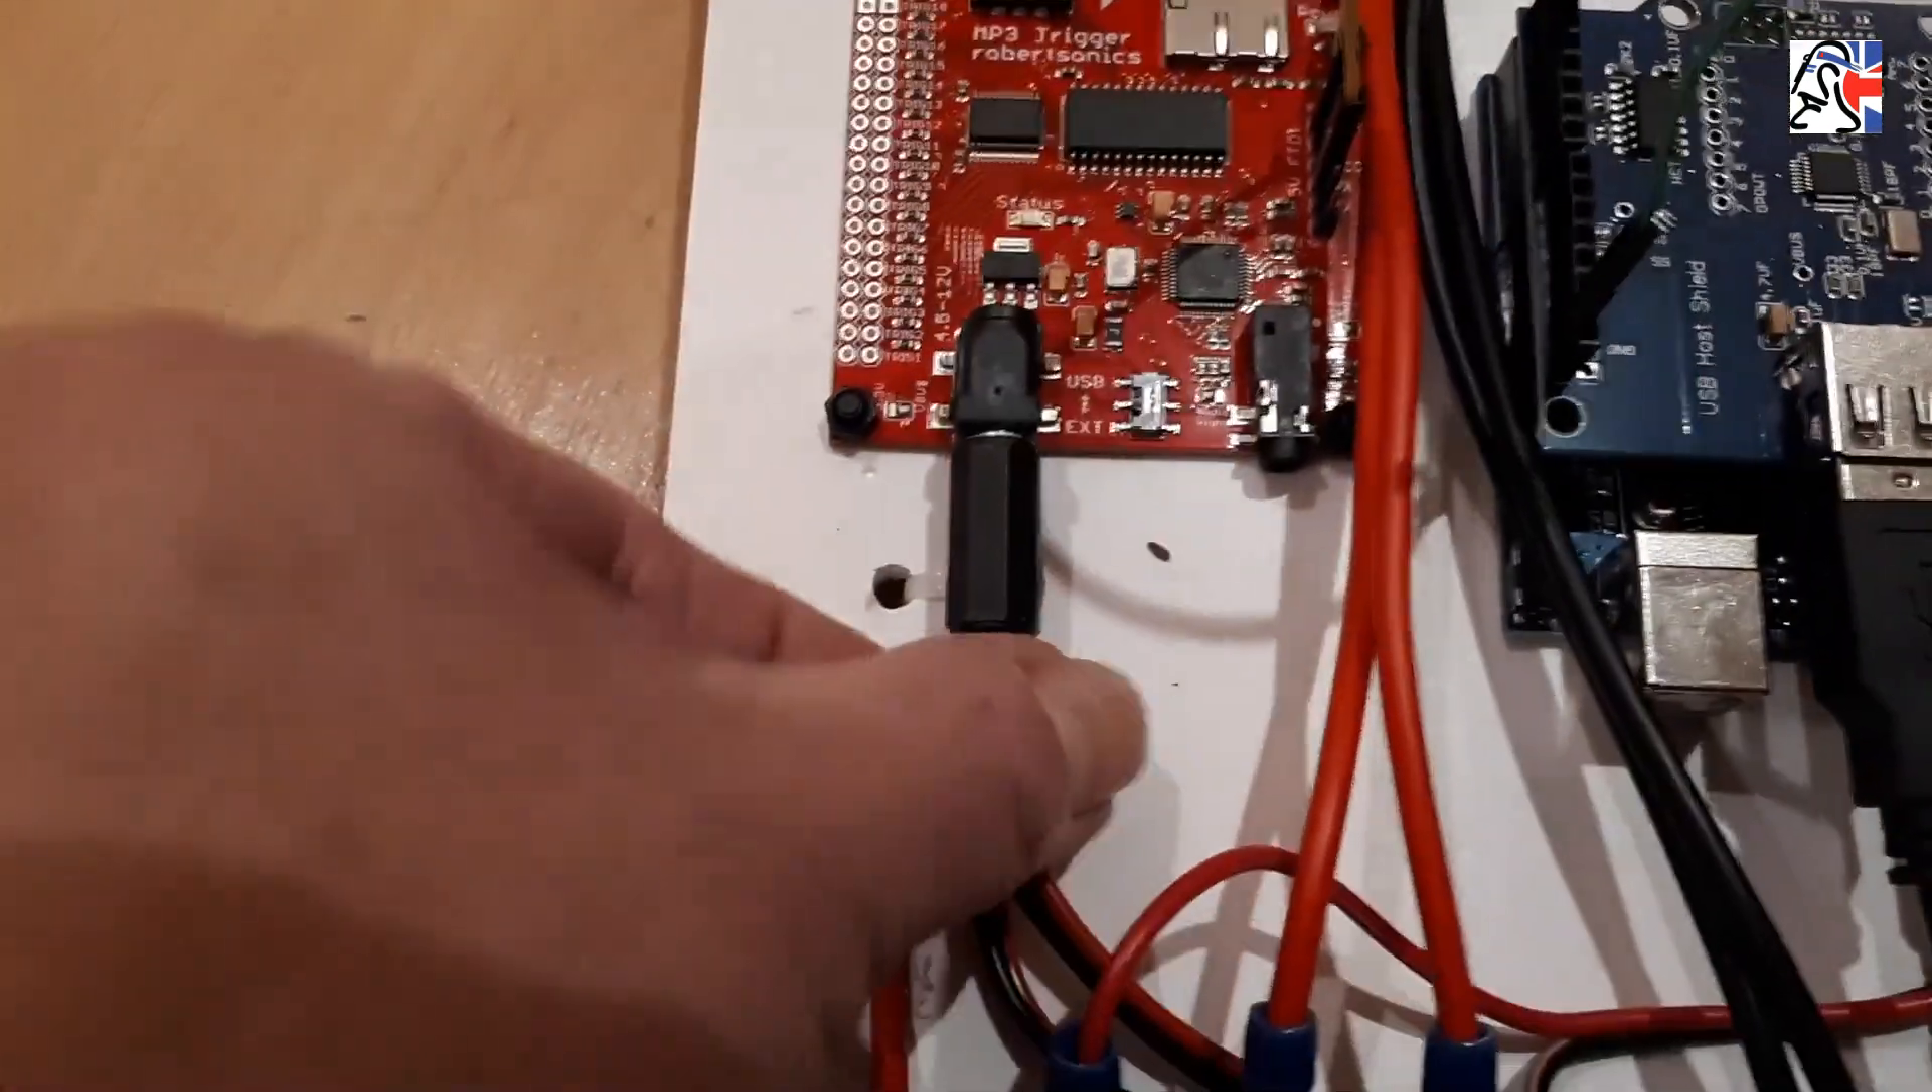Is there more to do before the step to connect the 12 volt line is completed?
No.